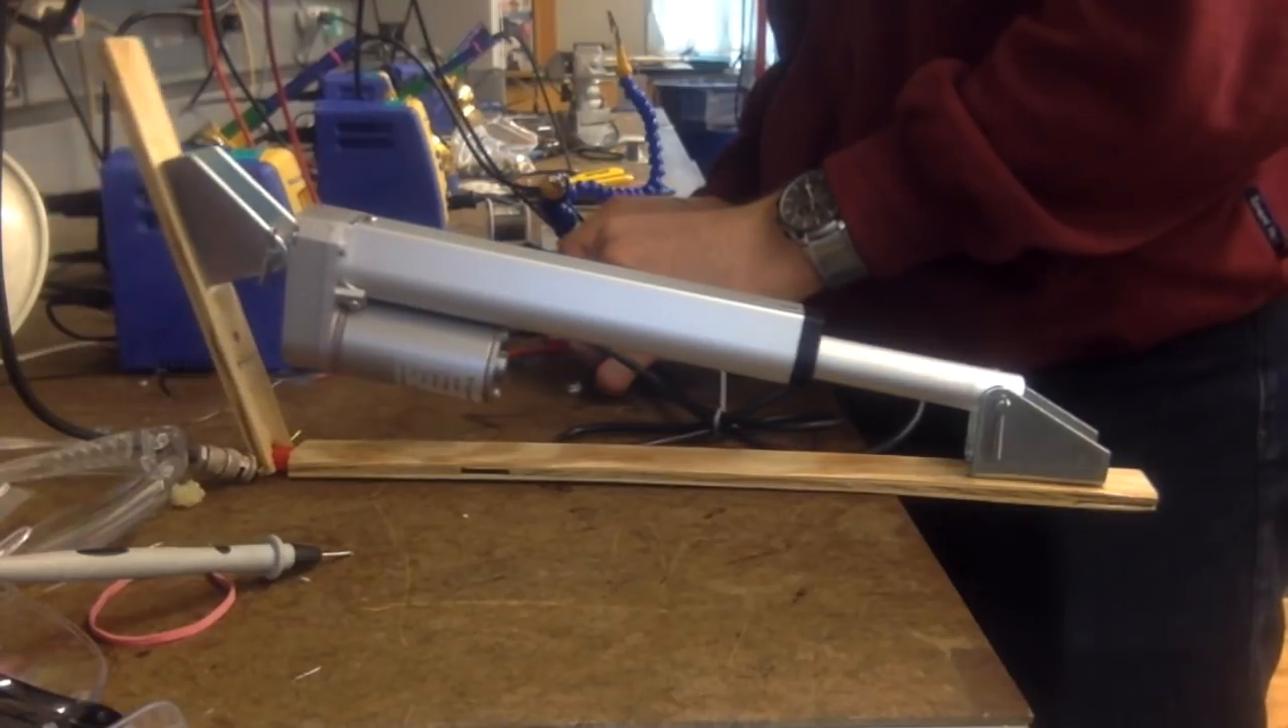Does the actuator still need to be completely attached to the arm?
No.